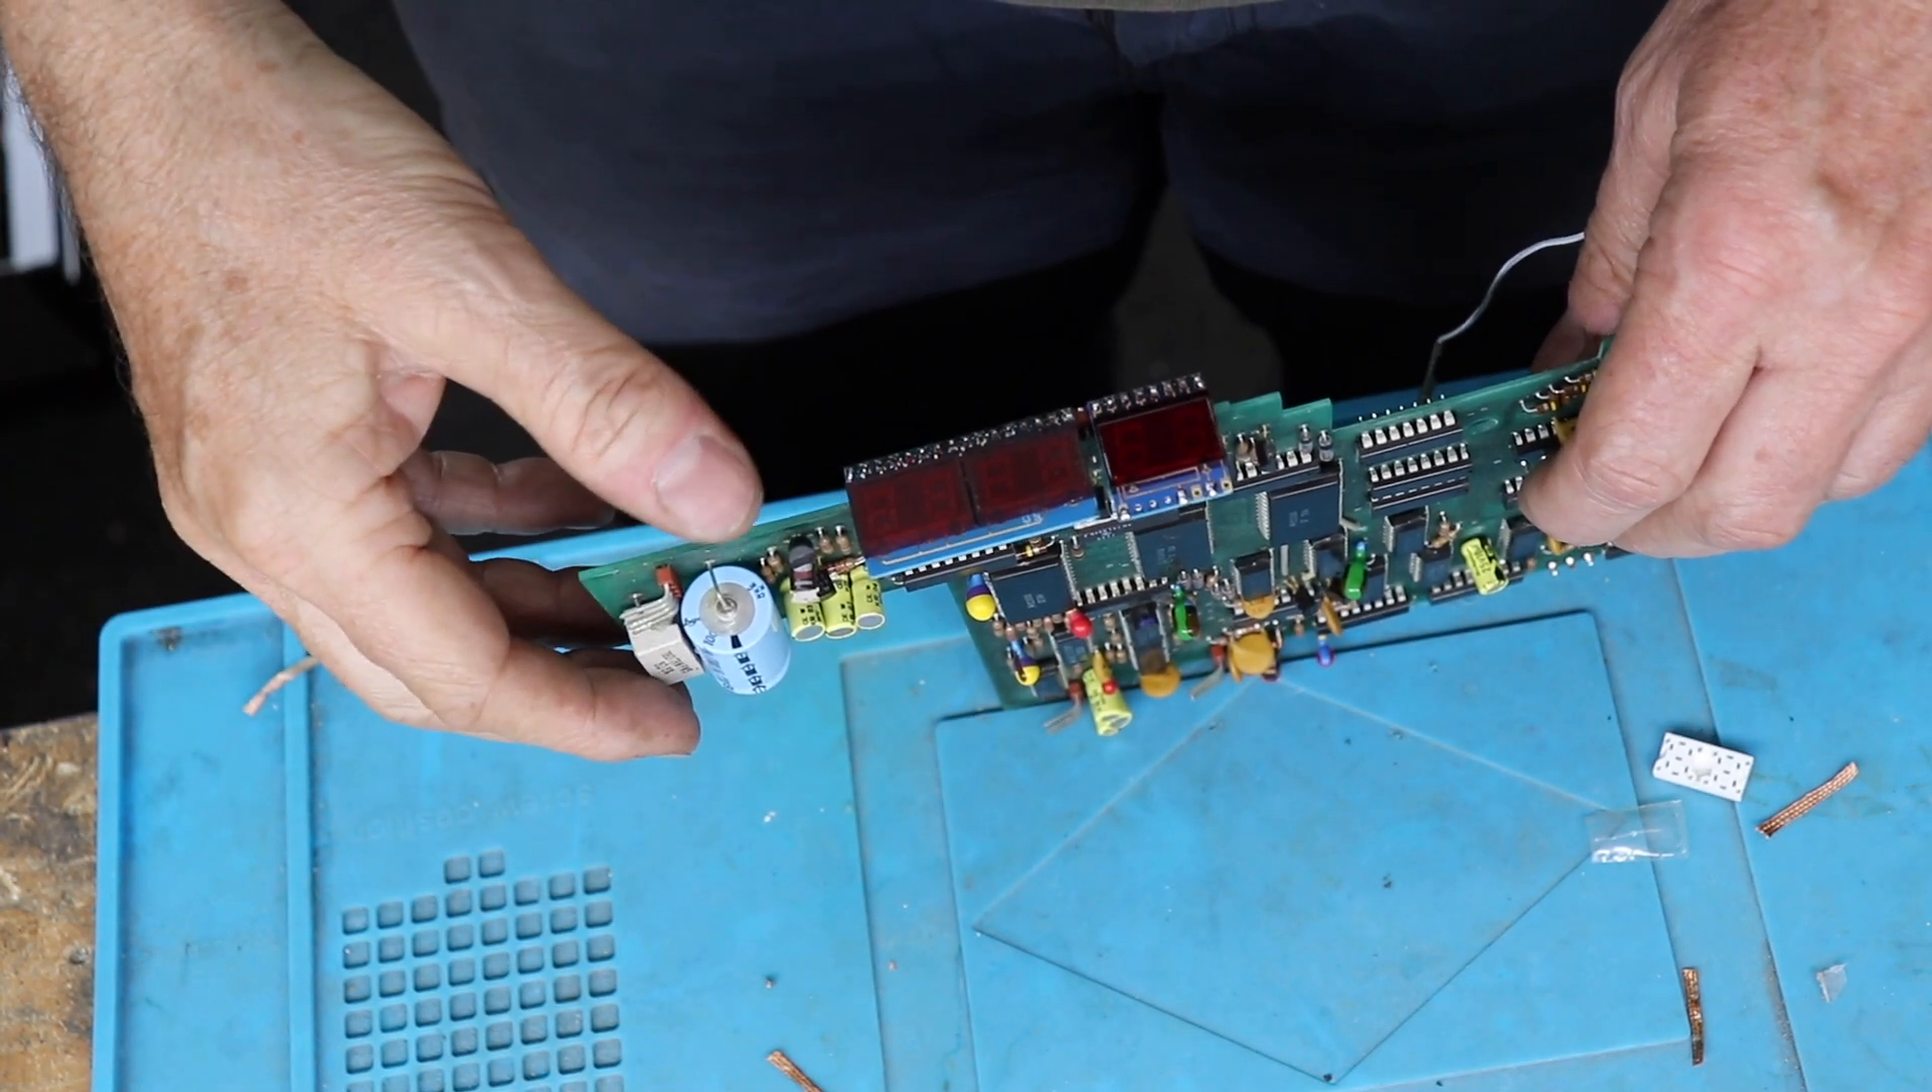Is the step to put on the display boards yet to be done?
No.